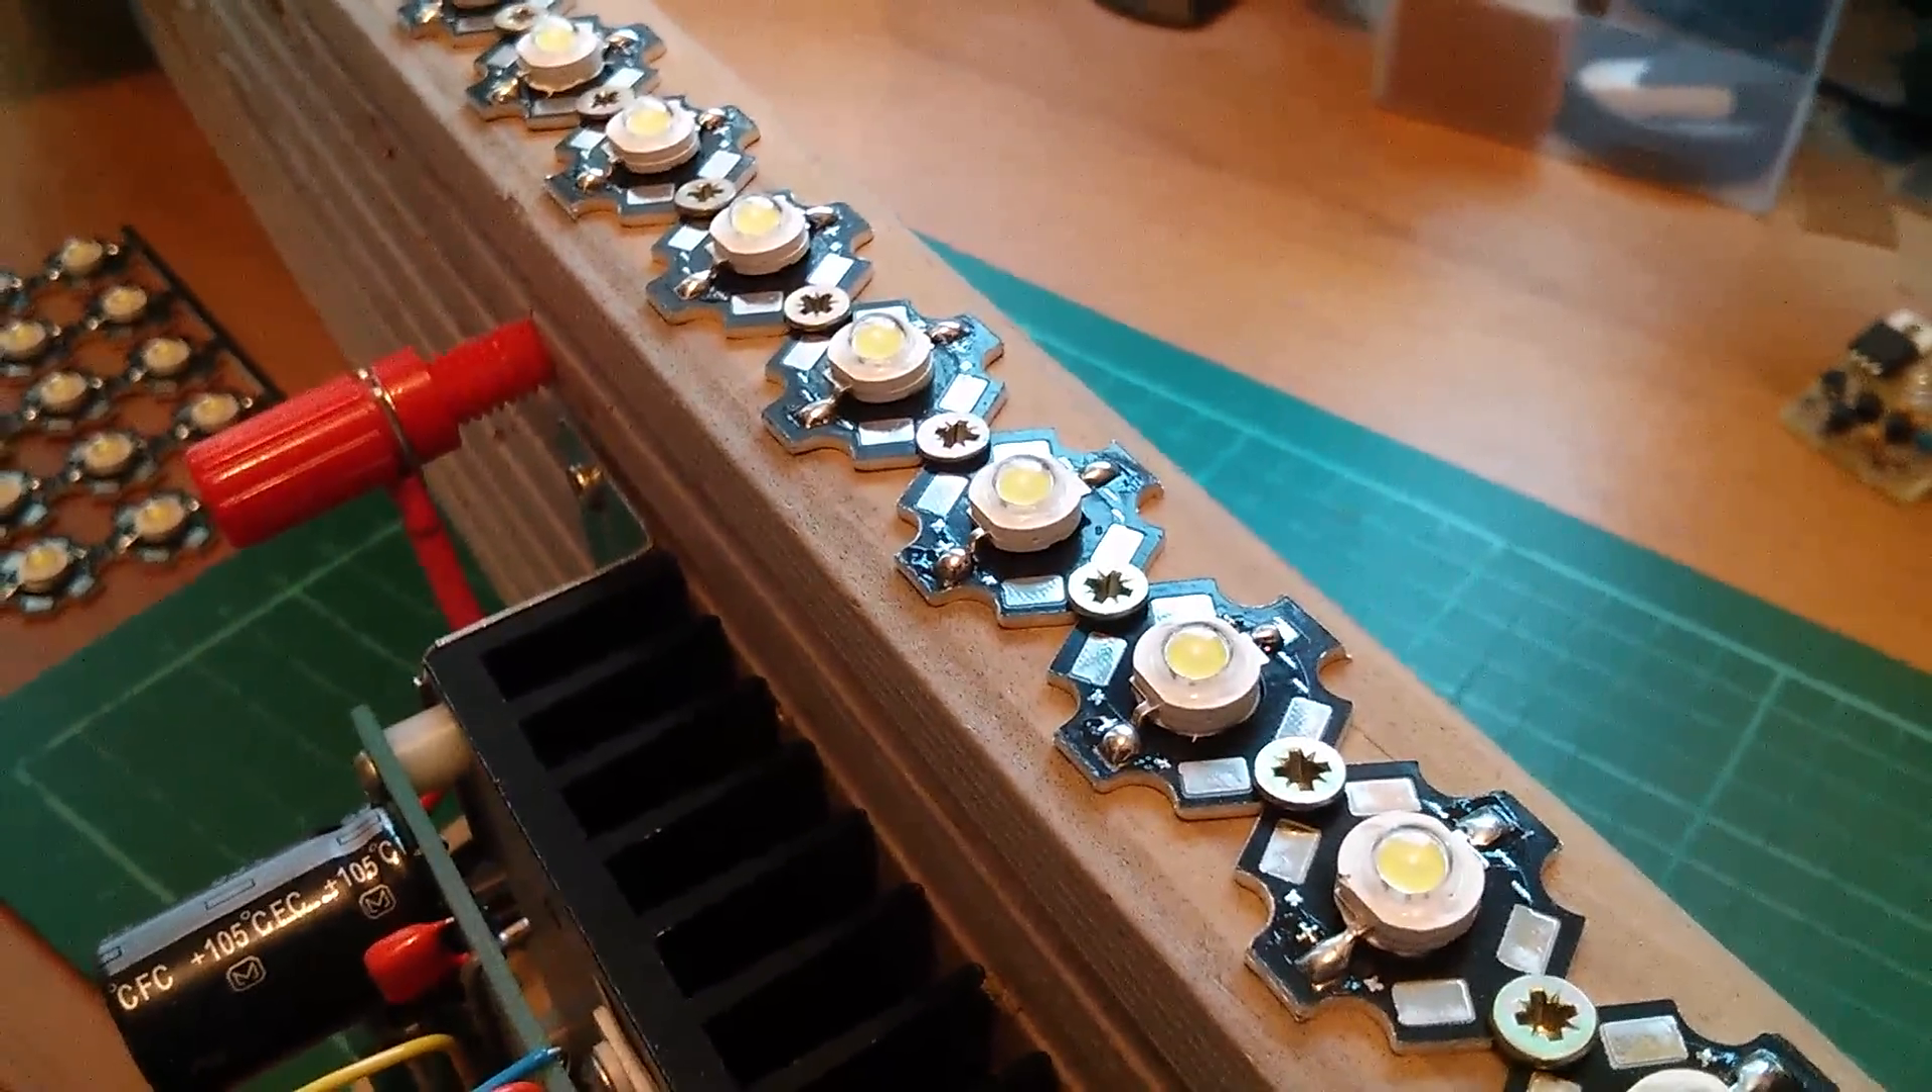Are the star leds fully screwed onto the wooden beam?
Yes.